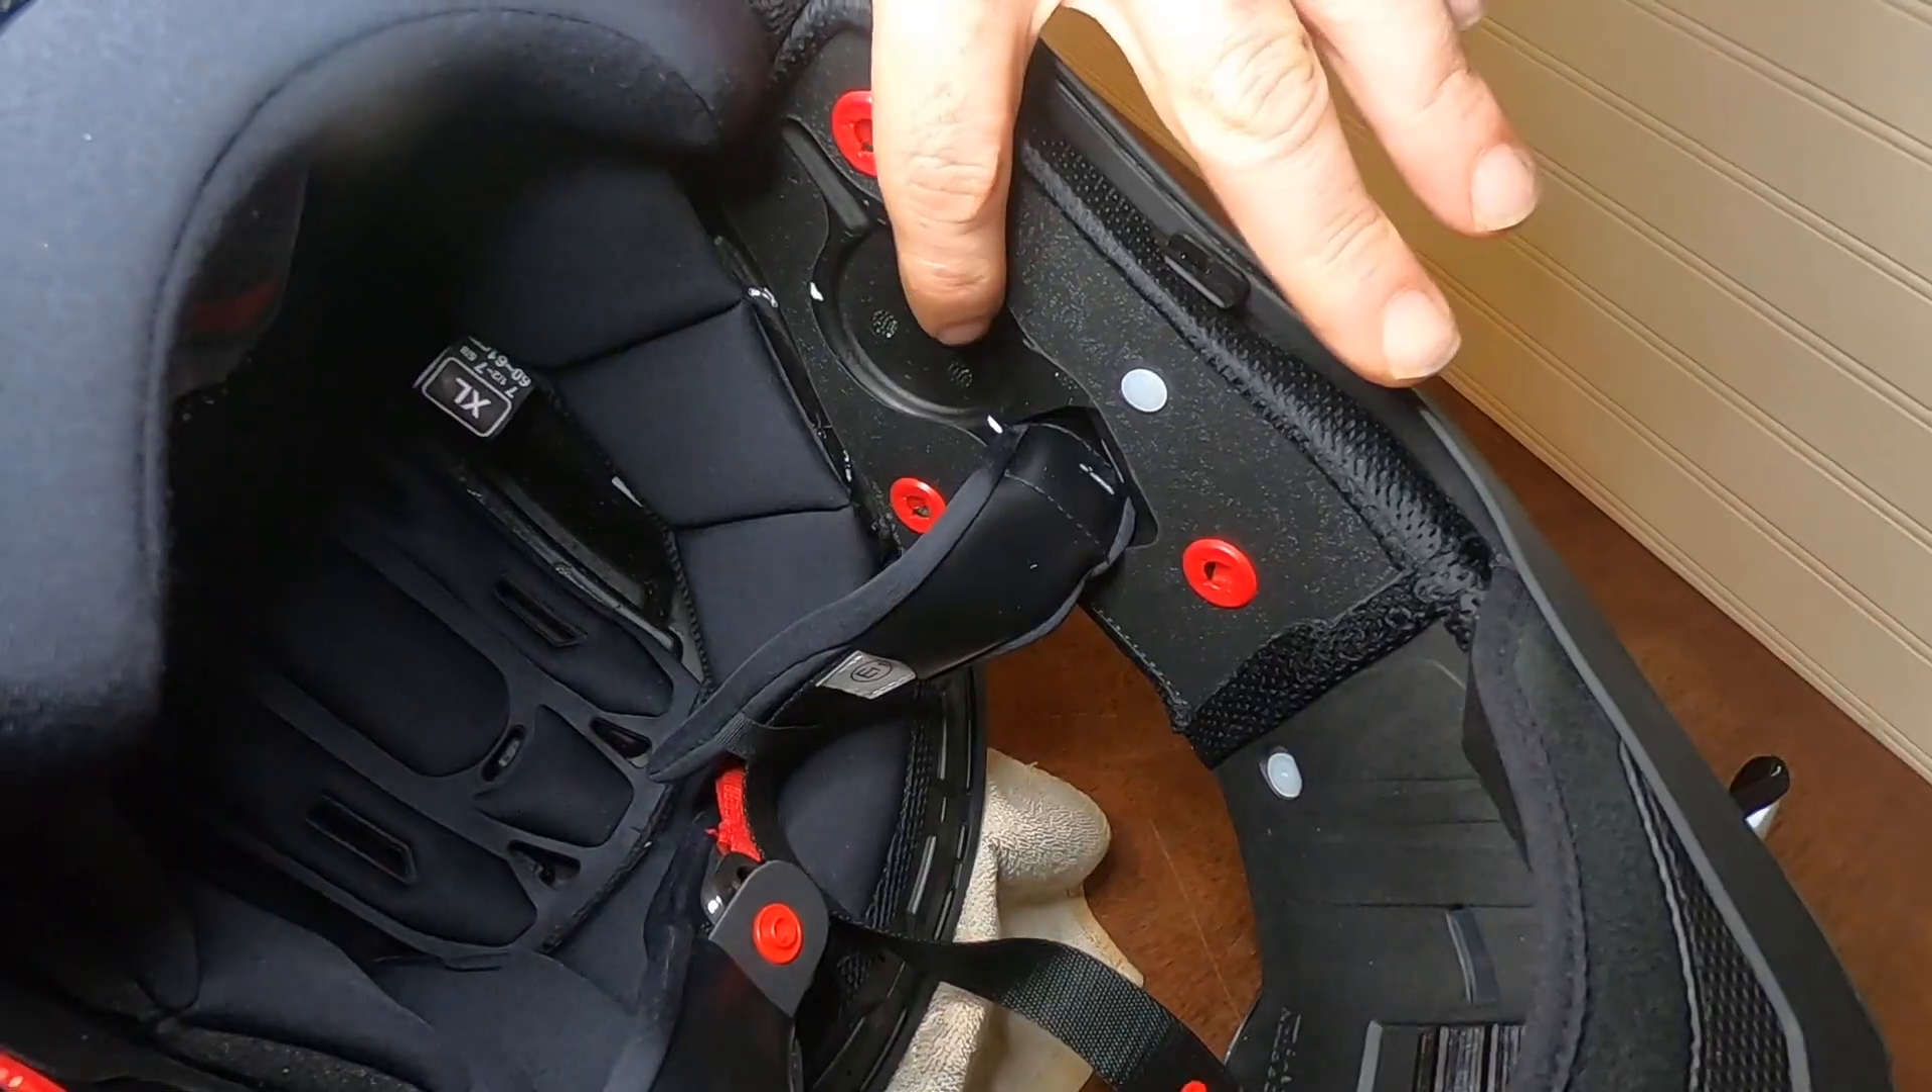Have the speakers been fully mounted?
No.